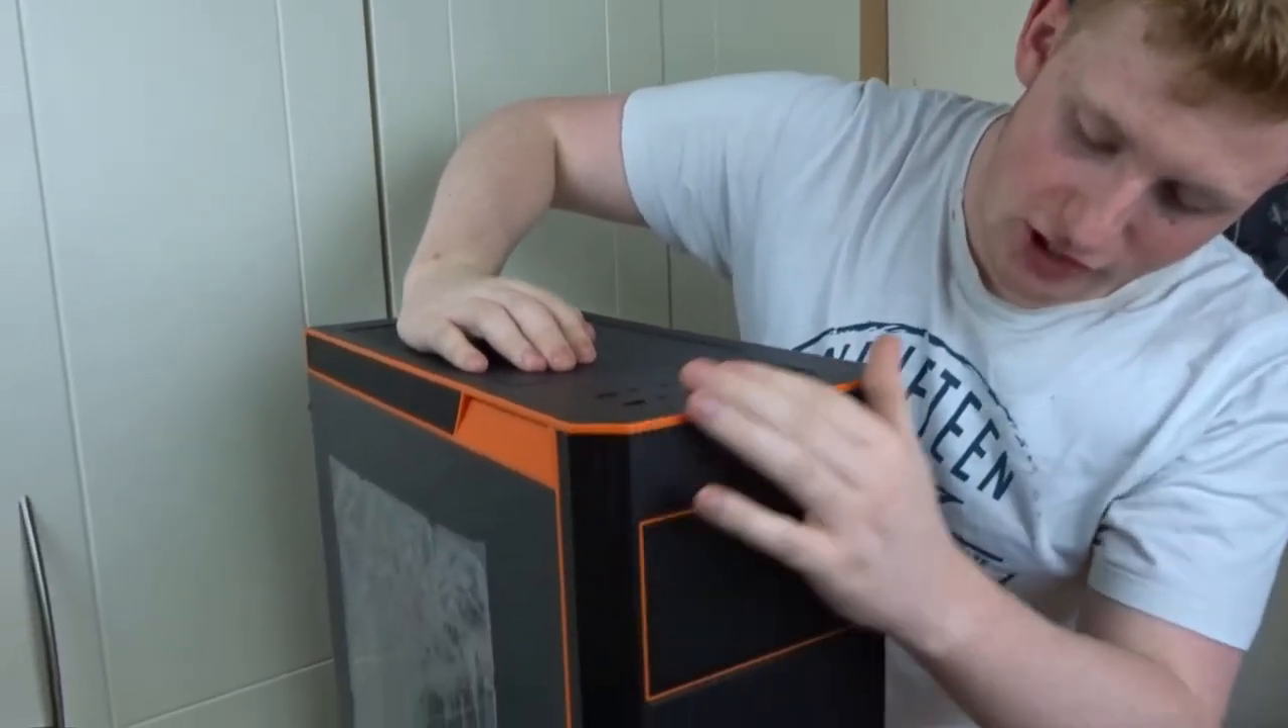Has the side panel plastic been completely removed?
No.